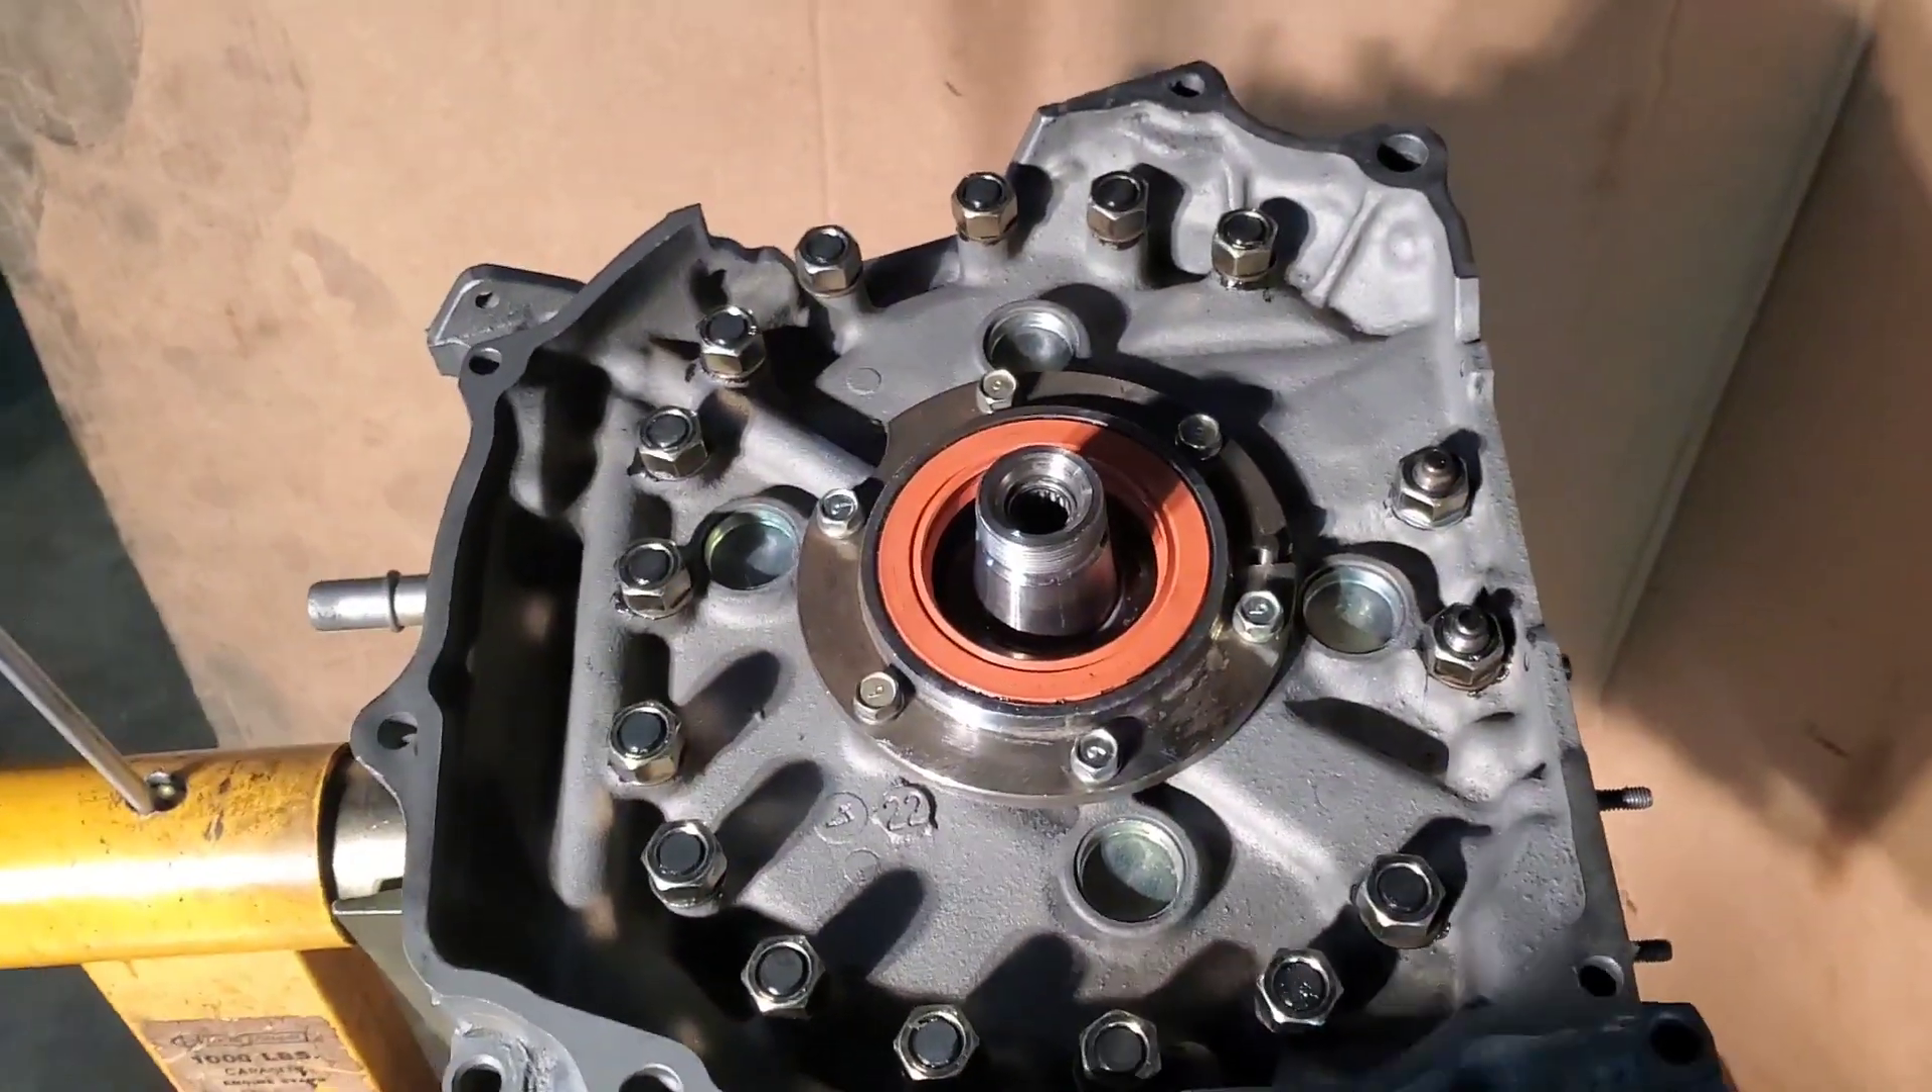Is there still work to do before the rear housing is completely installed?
No.